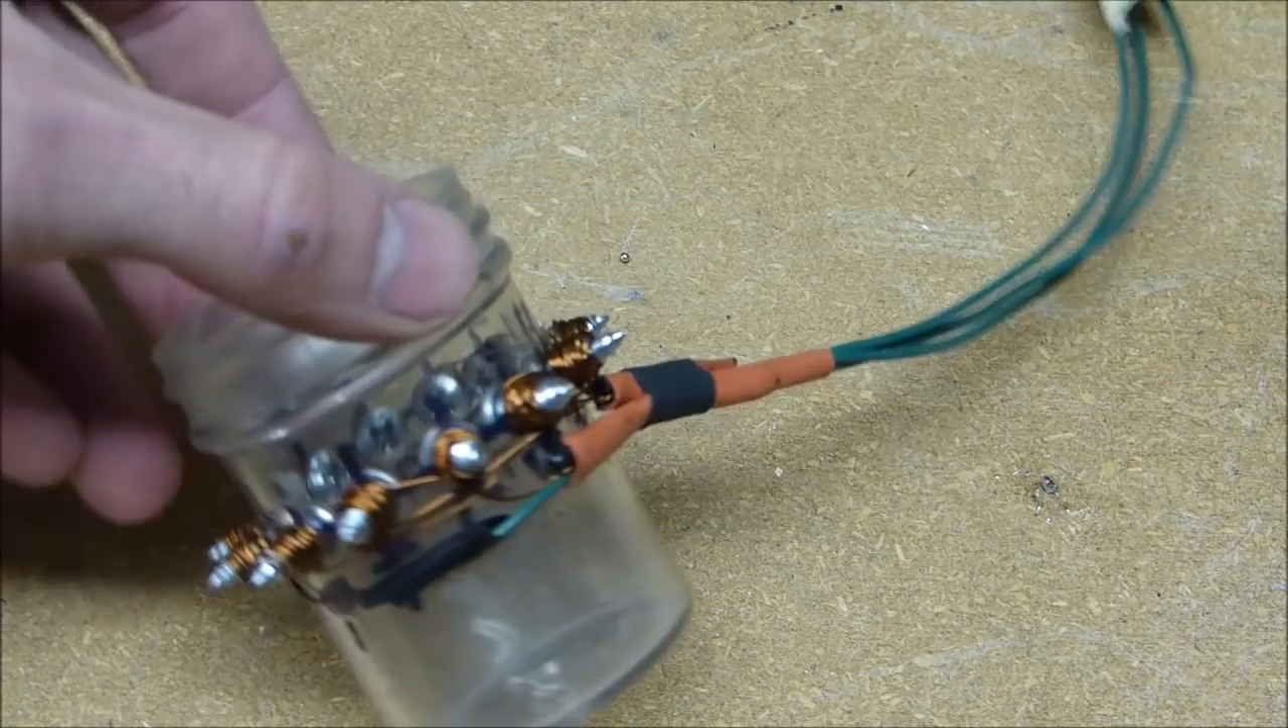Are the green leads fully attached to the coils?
Yes.